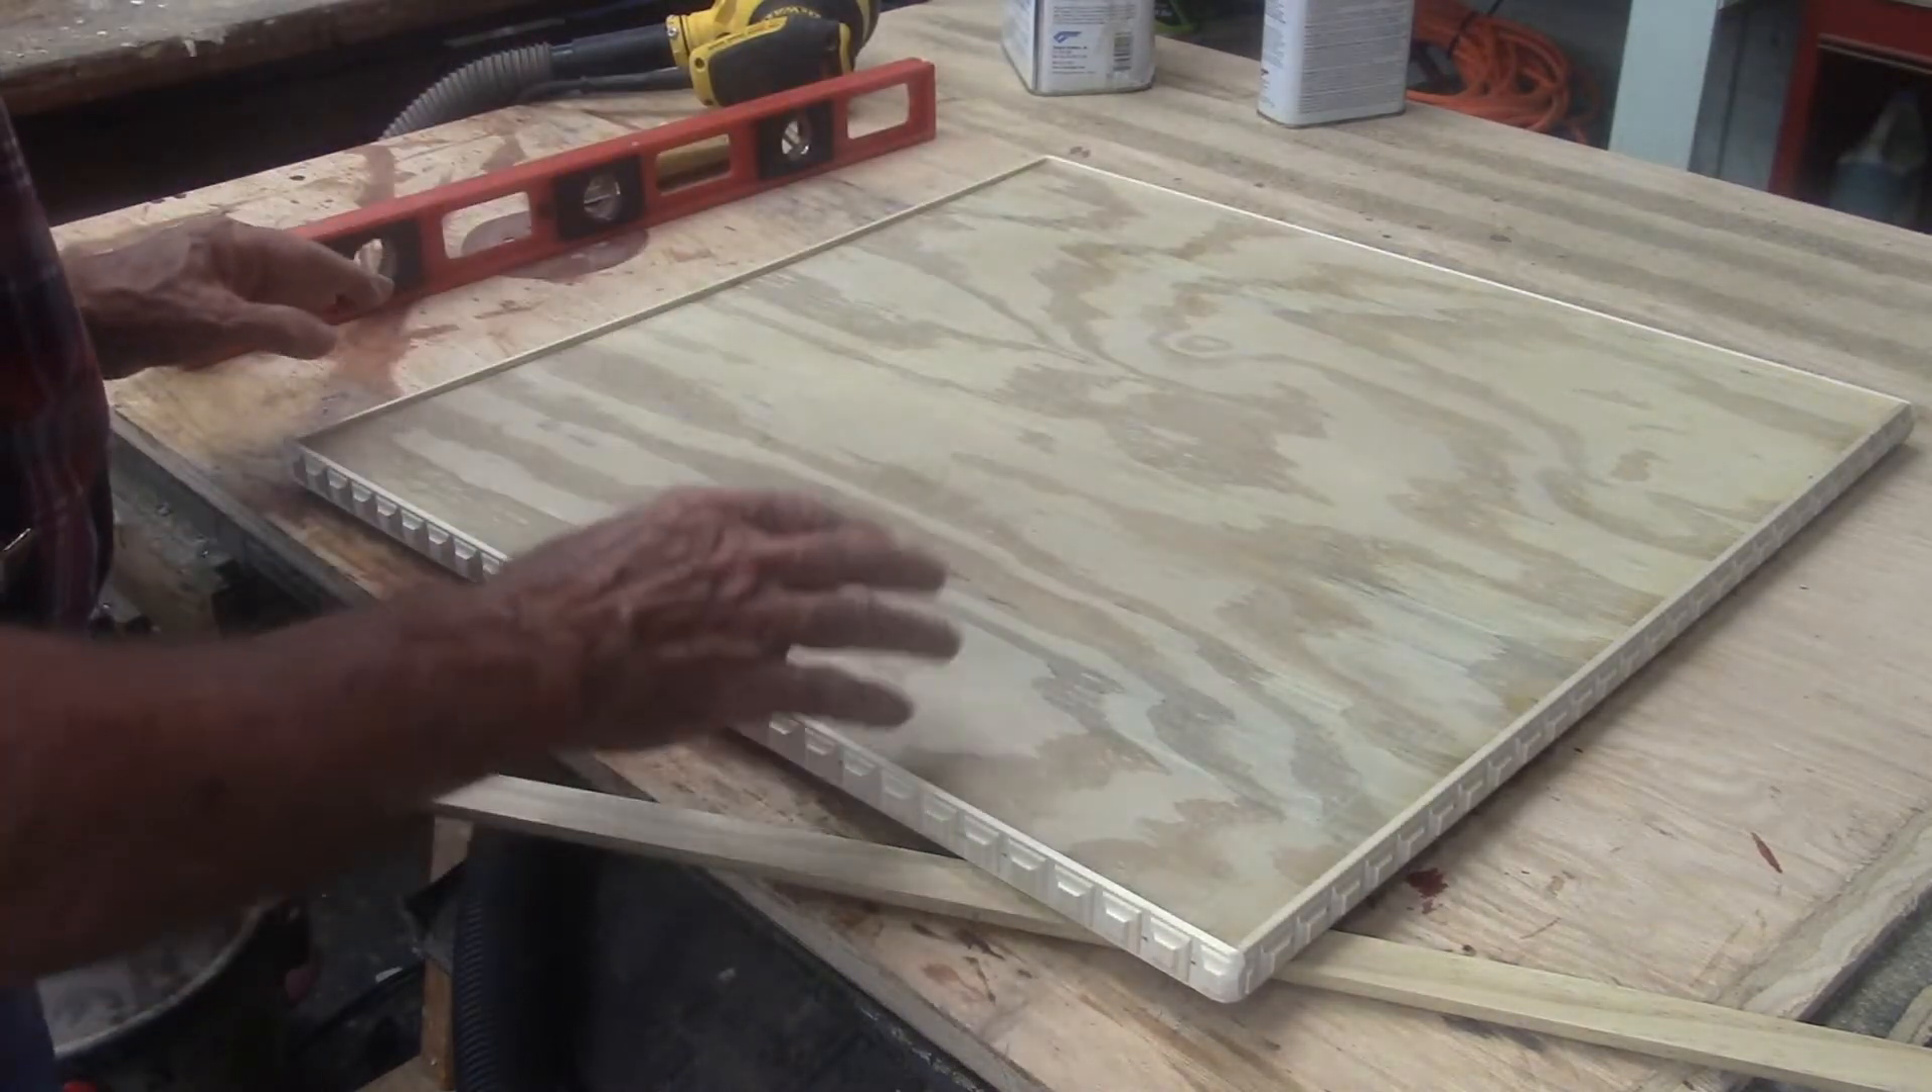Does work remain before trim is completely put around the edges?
No.